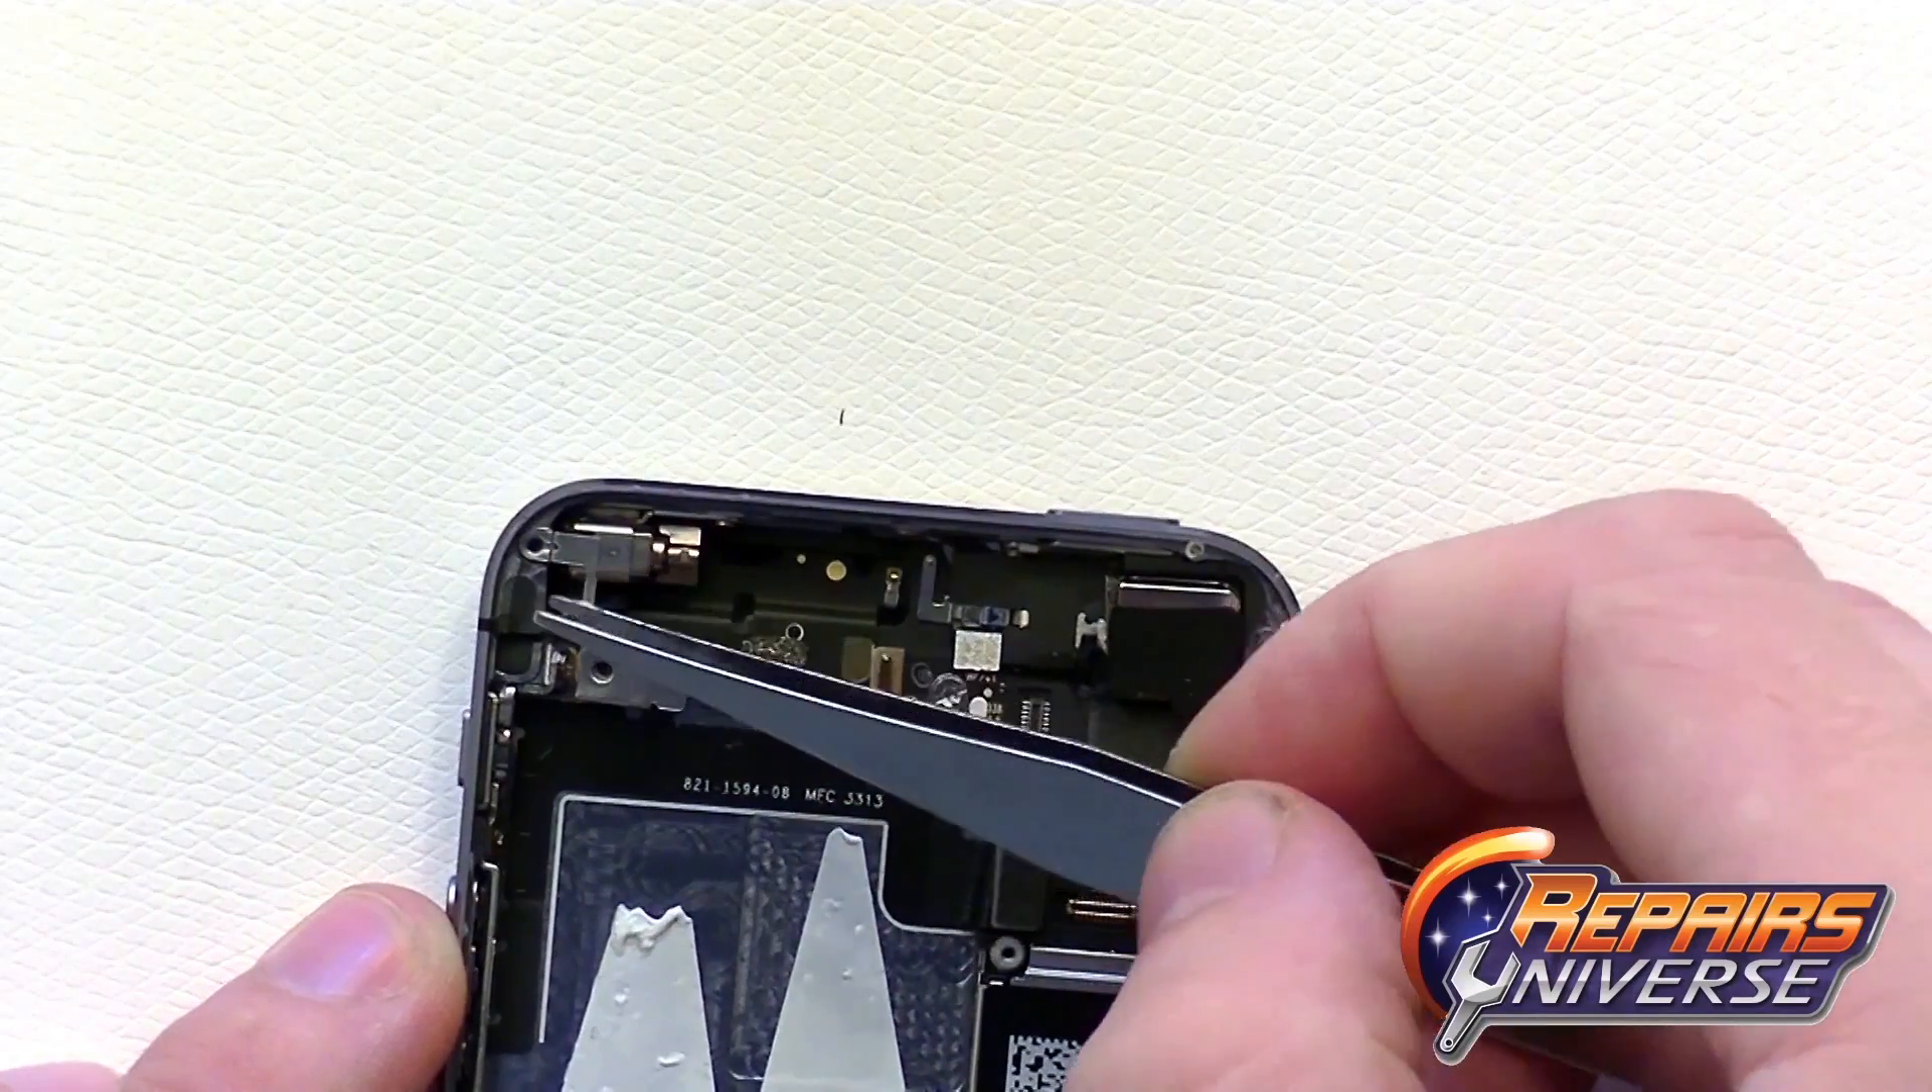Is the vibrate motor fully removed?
No.